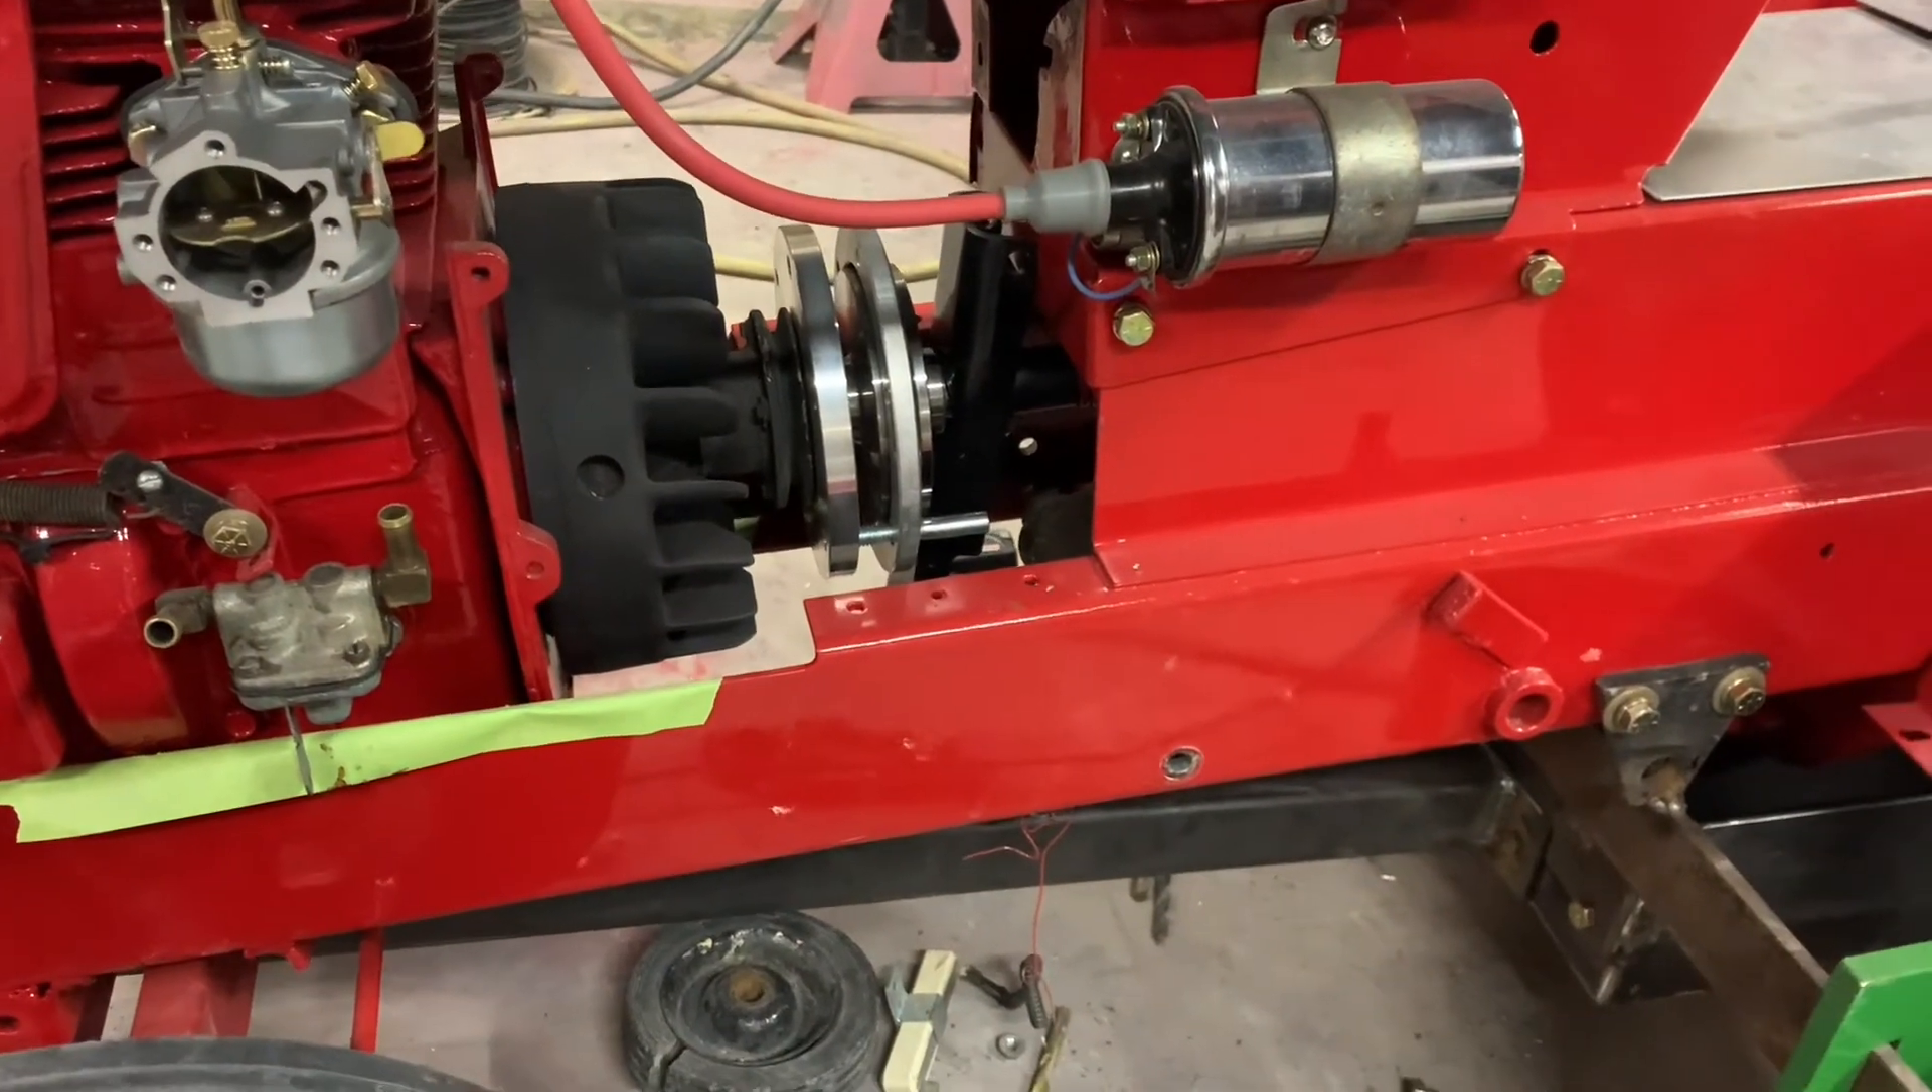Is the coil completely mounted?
Yes.